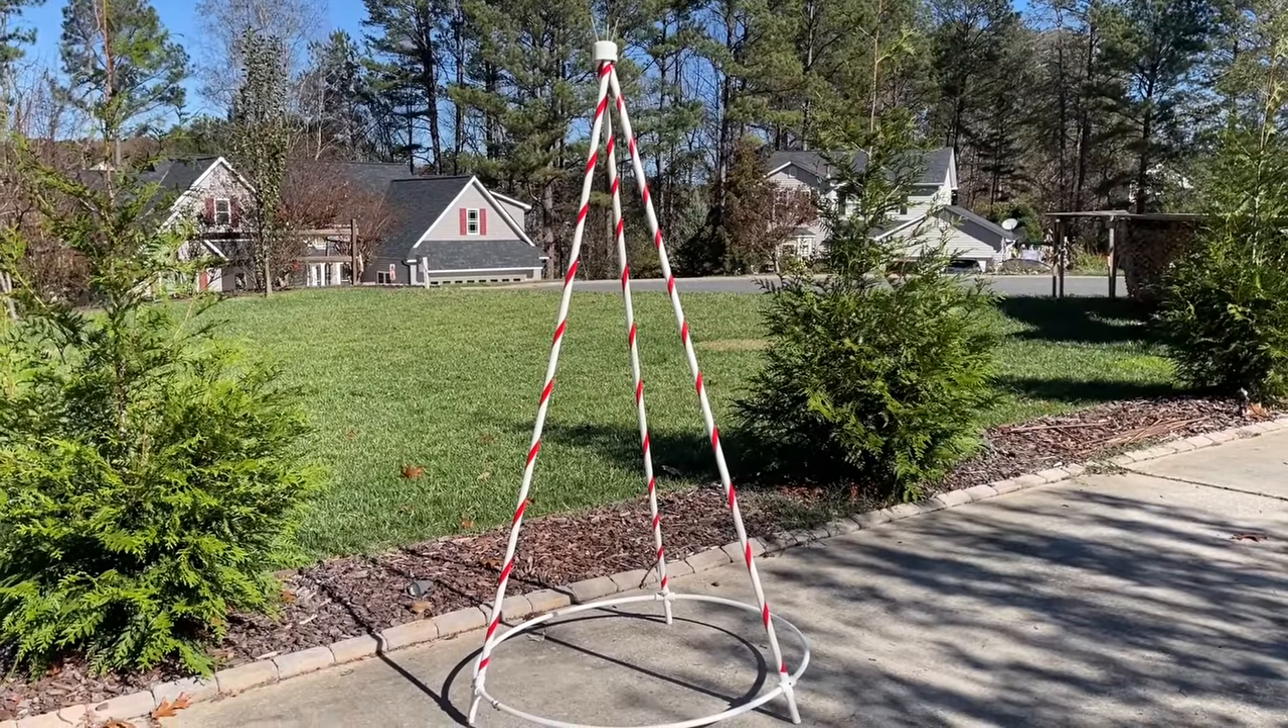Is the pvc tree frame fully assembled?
Yes.